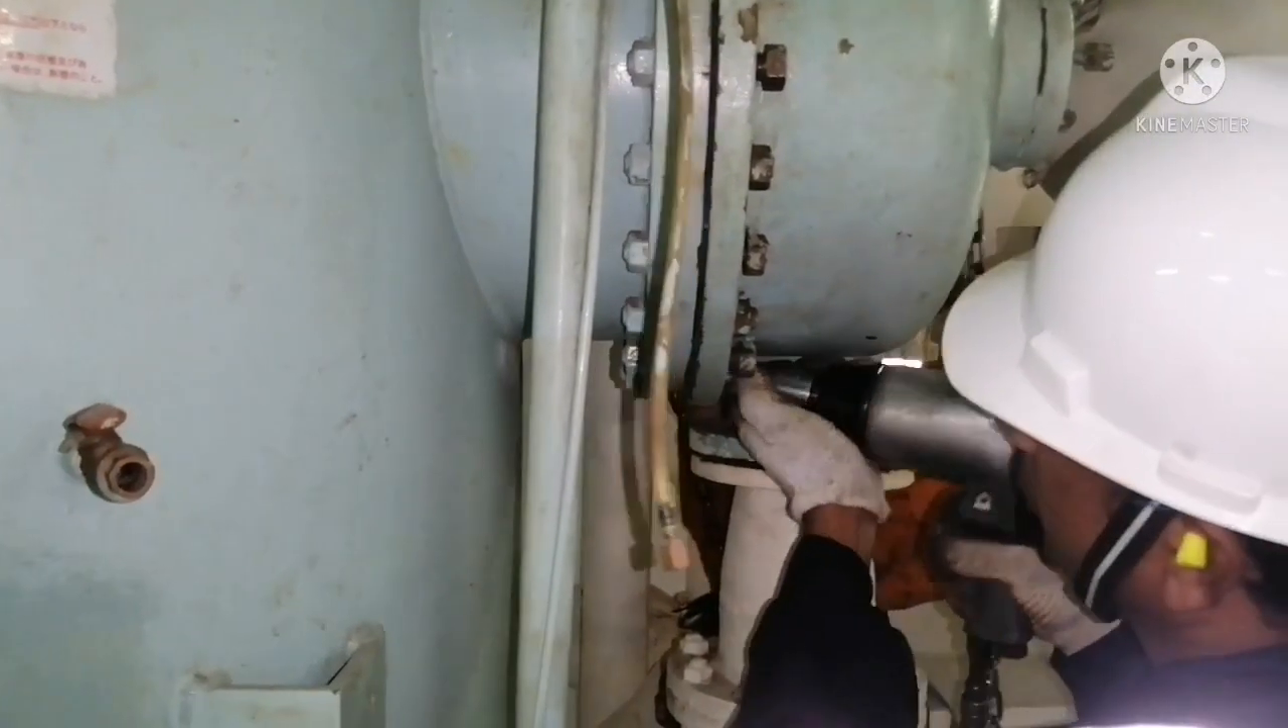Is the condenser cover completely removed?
No.